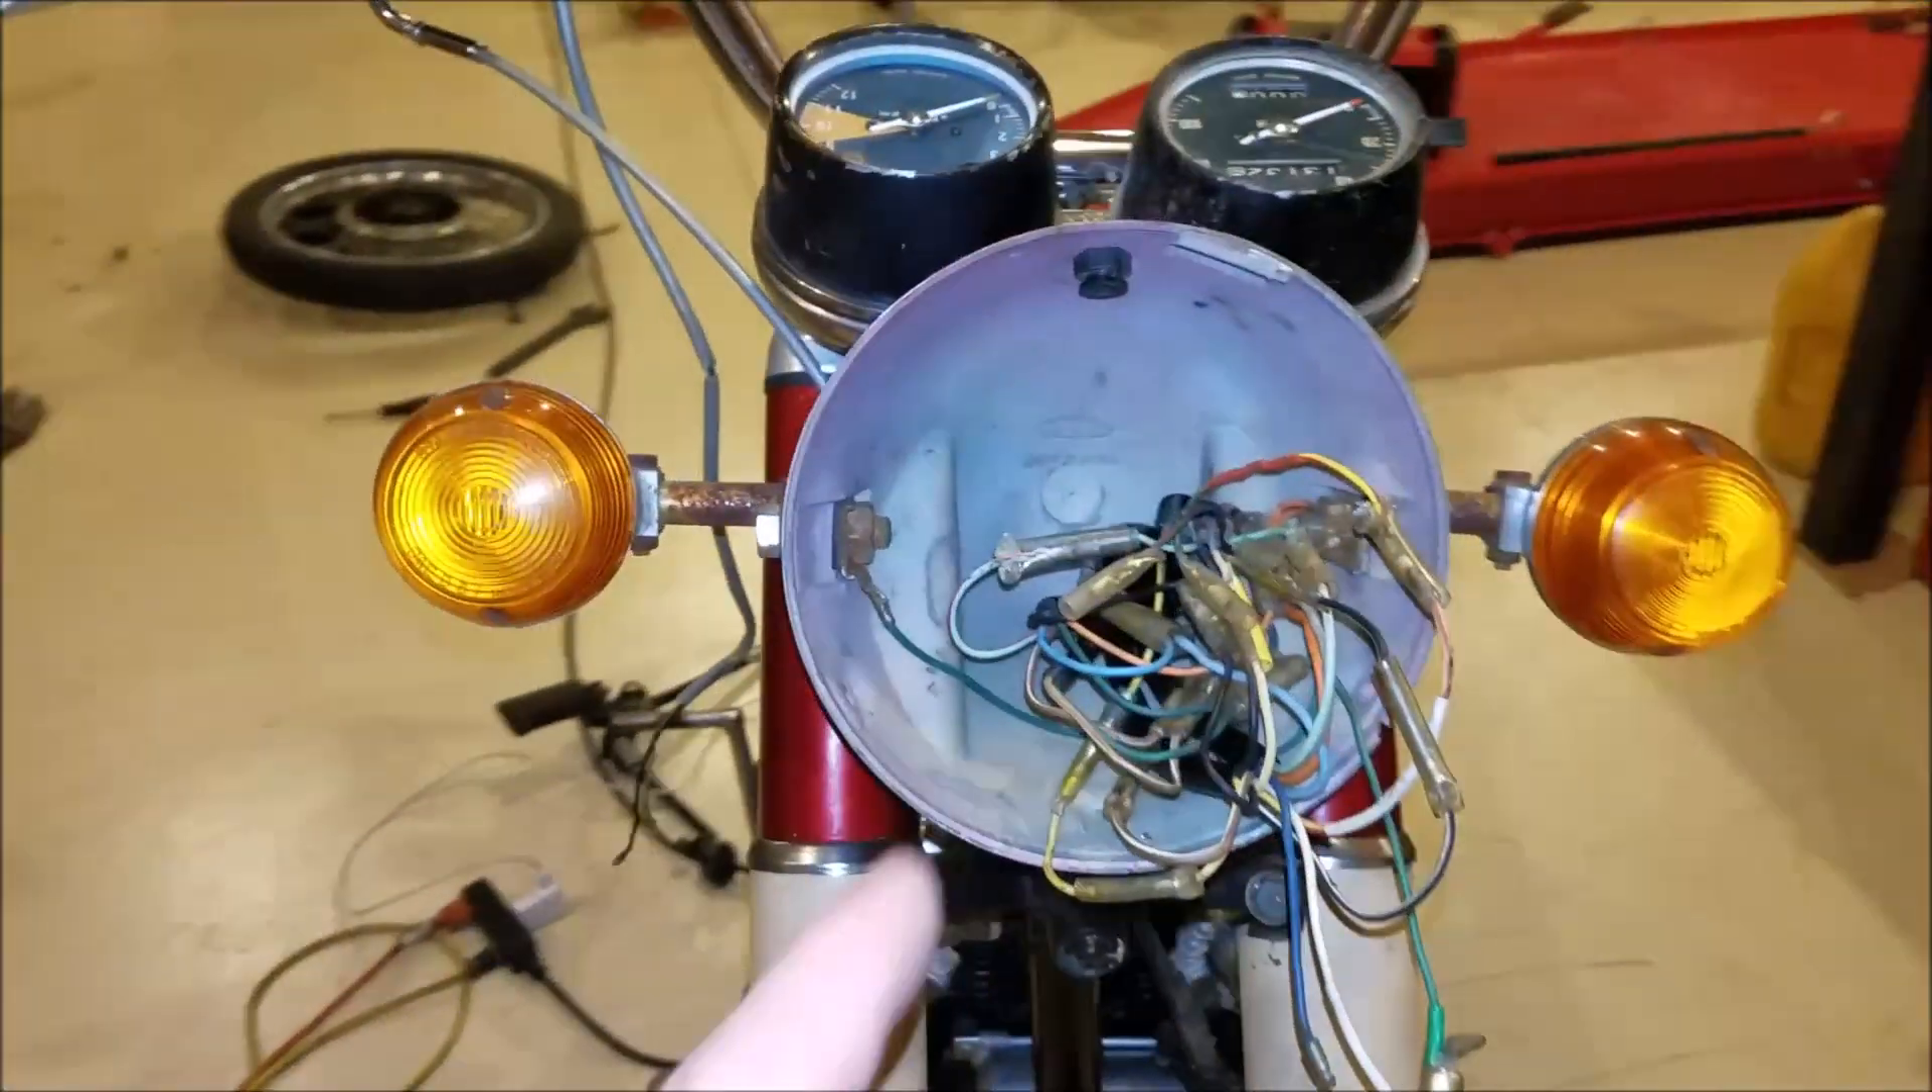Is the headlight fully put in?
No.